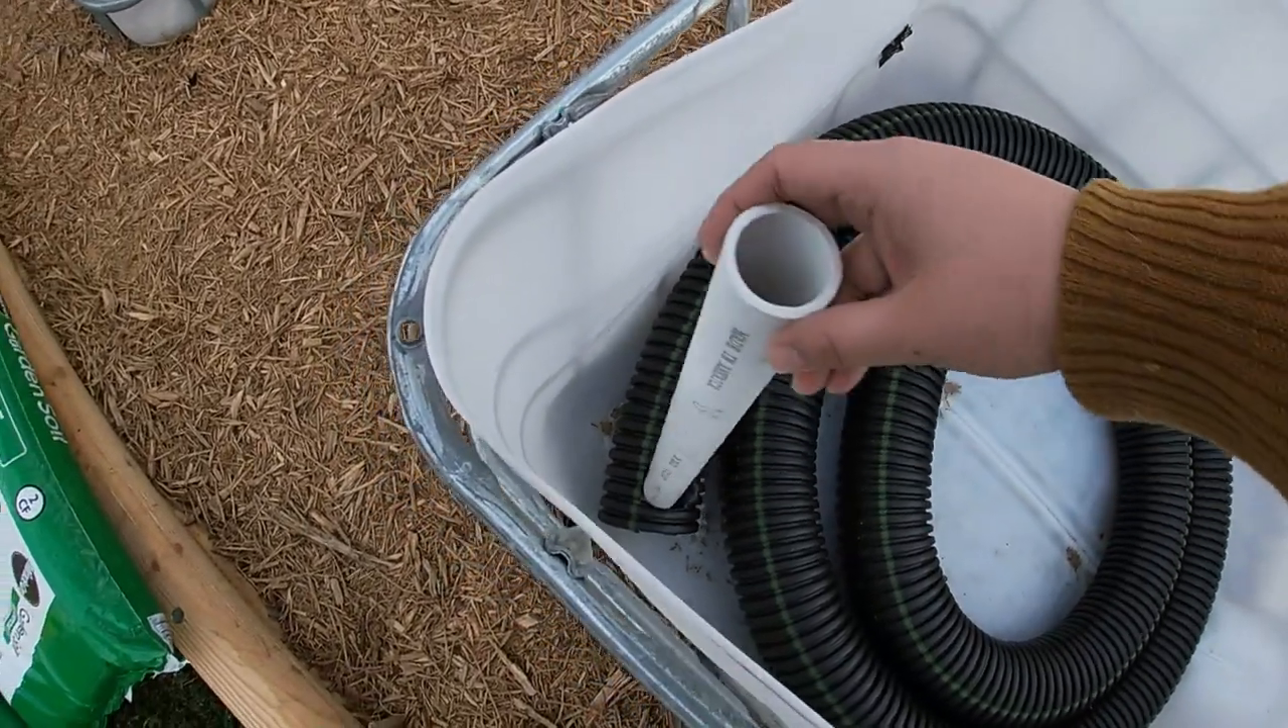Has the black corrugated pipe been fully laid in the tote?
Yes.